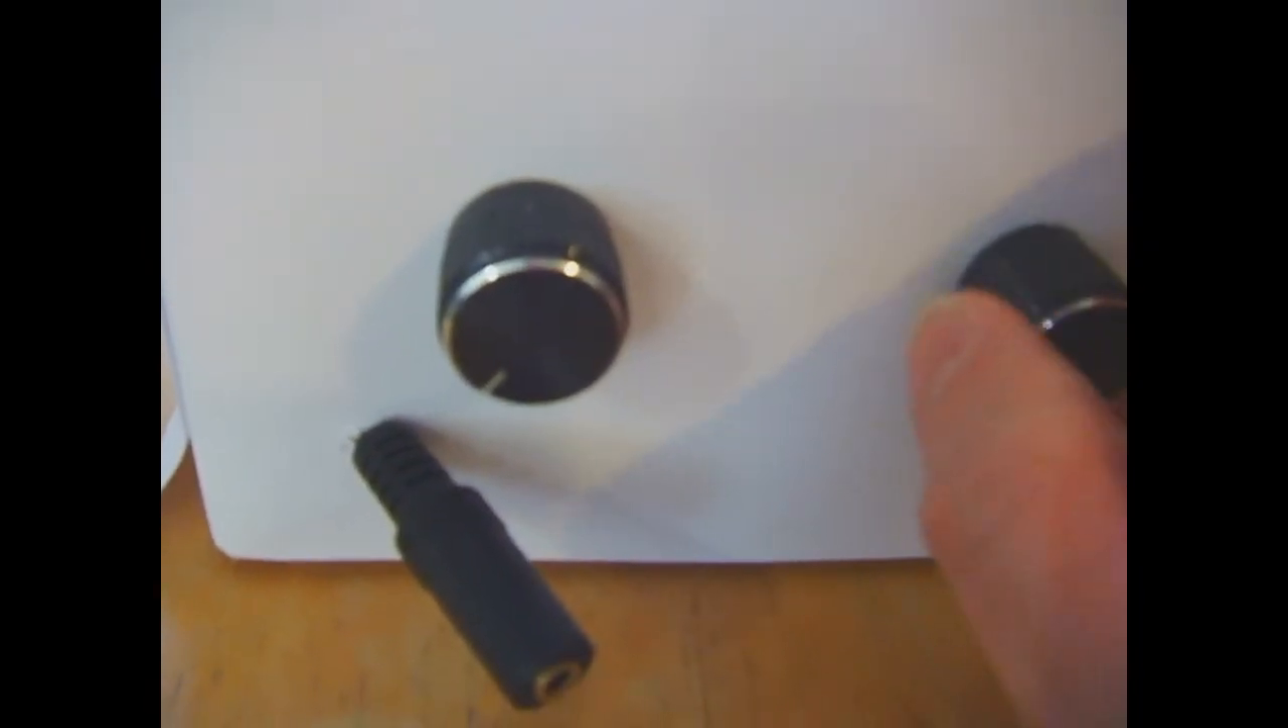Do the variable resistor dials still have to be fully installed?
No.